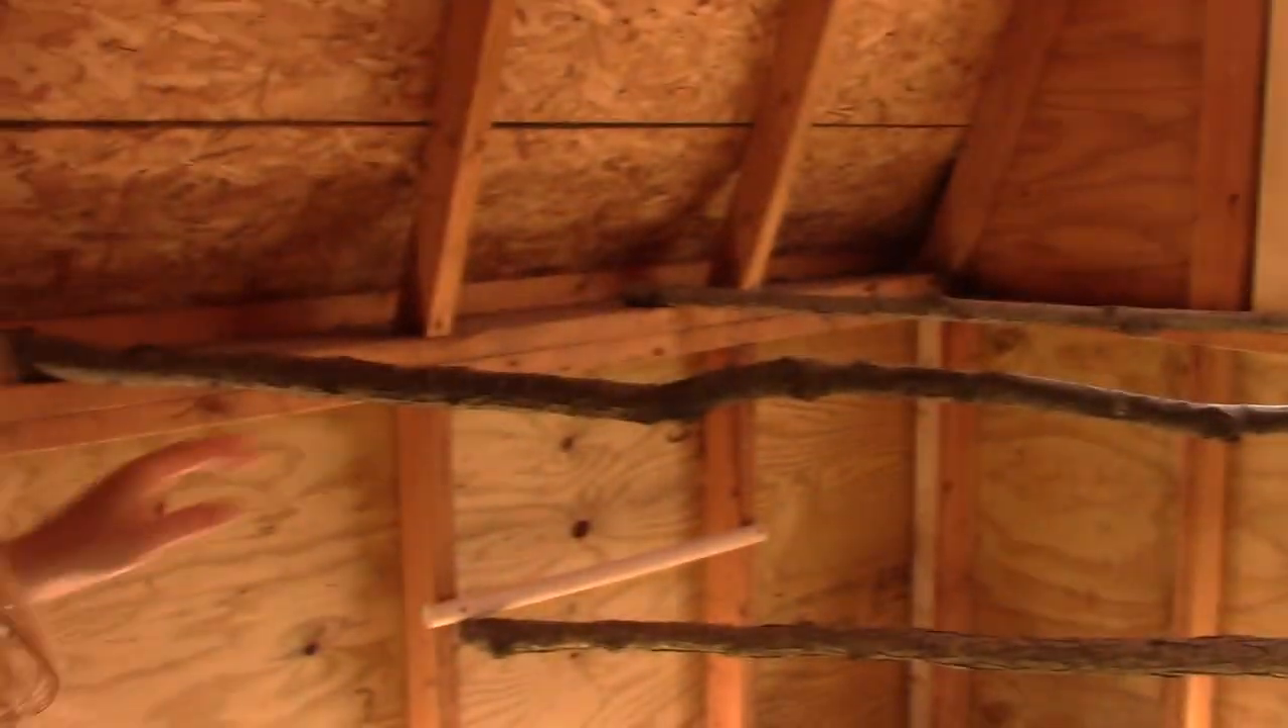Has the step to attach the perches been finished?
Yes.